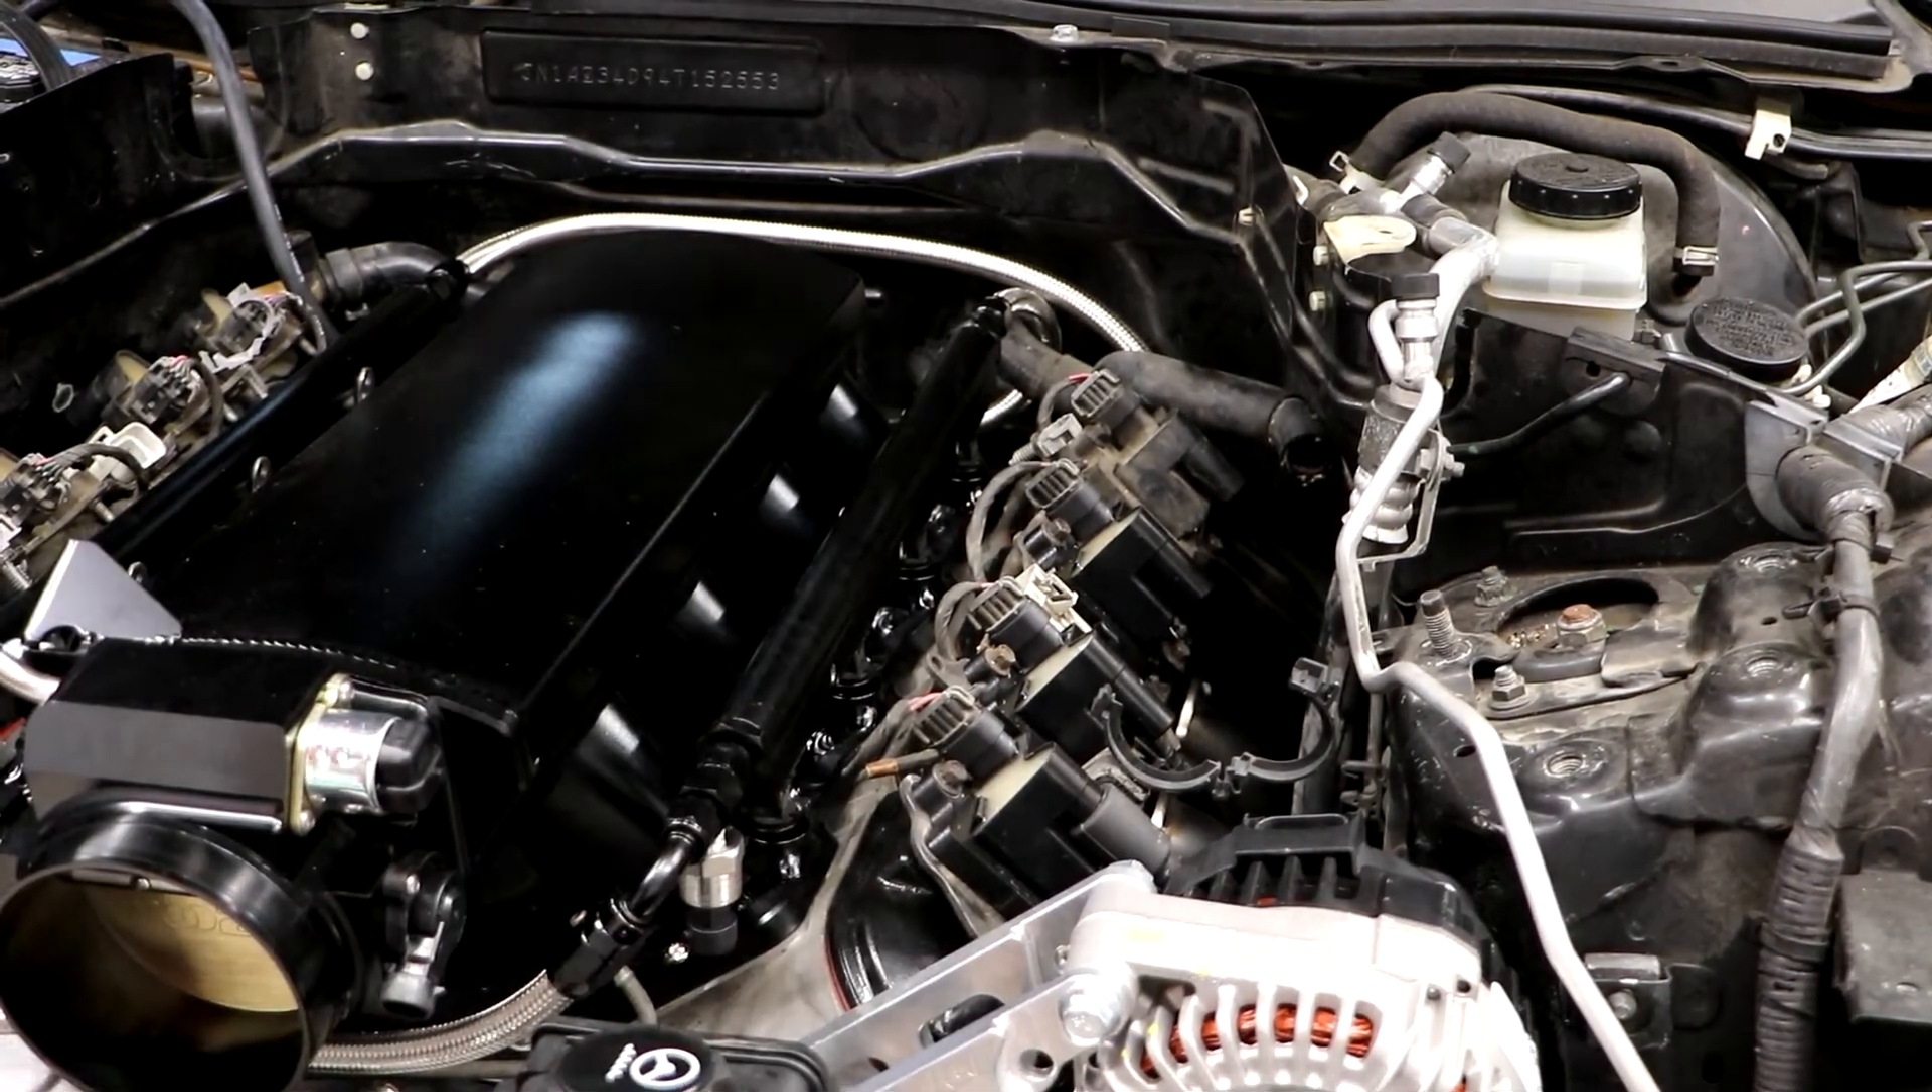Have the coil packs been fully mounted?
Yes.